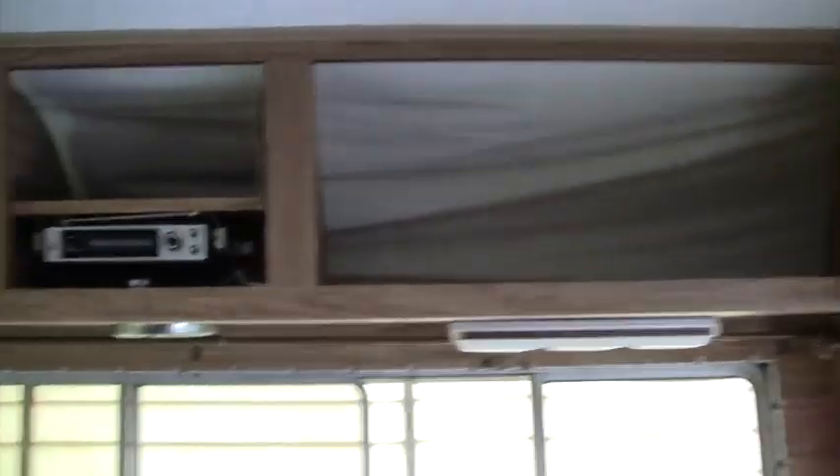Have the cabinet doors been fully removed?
Yes.